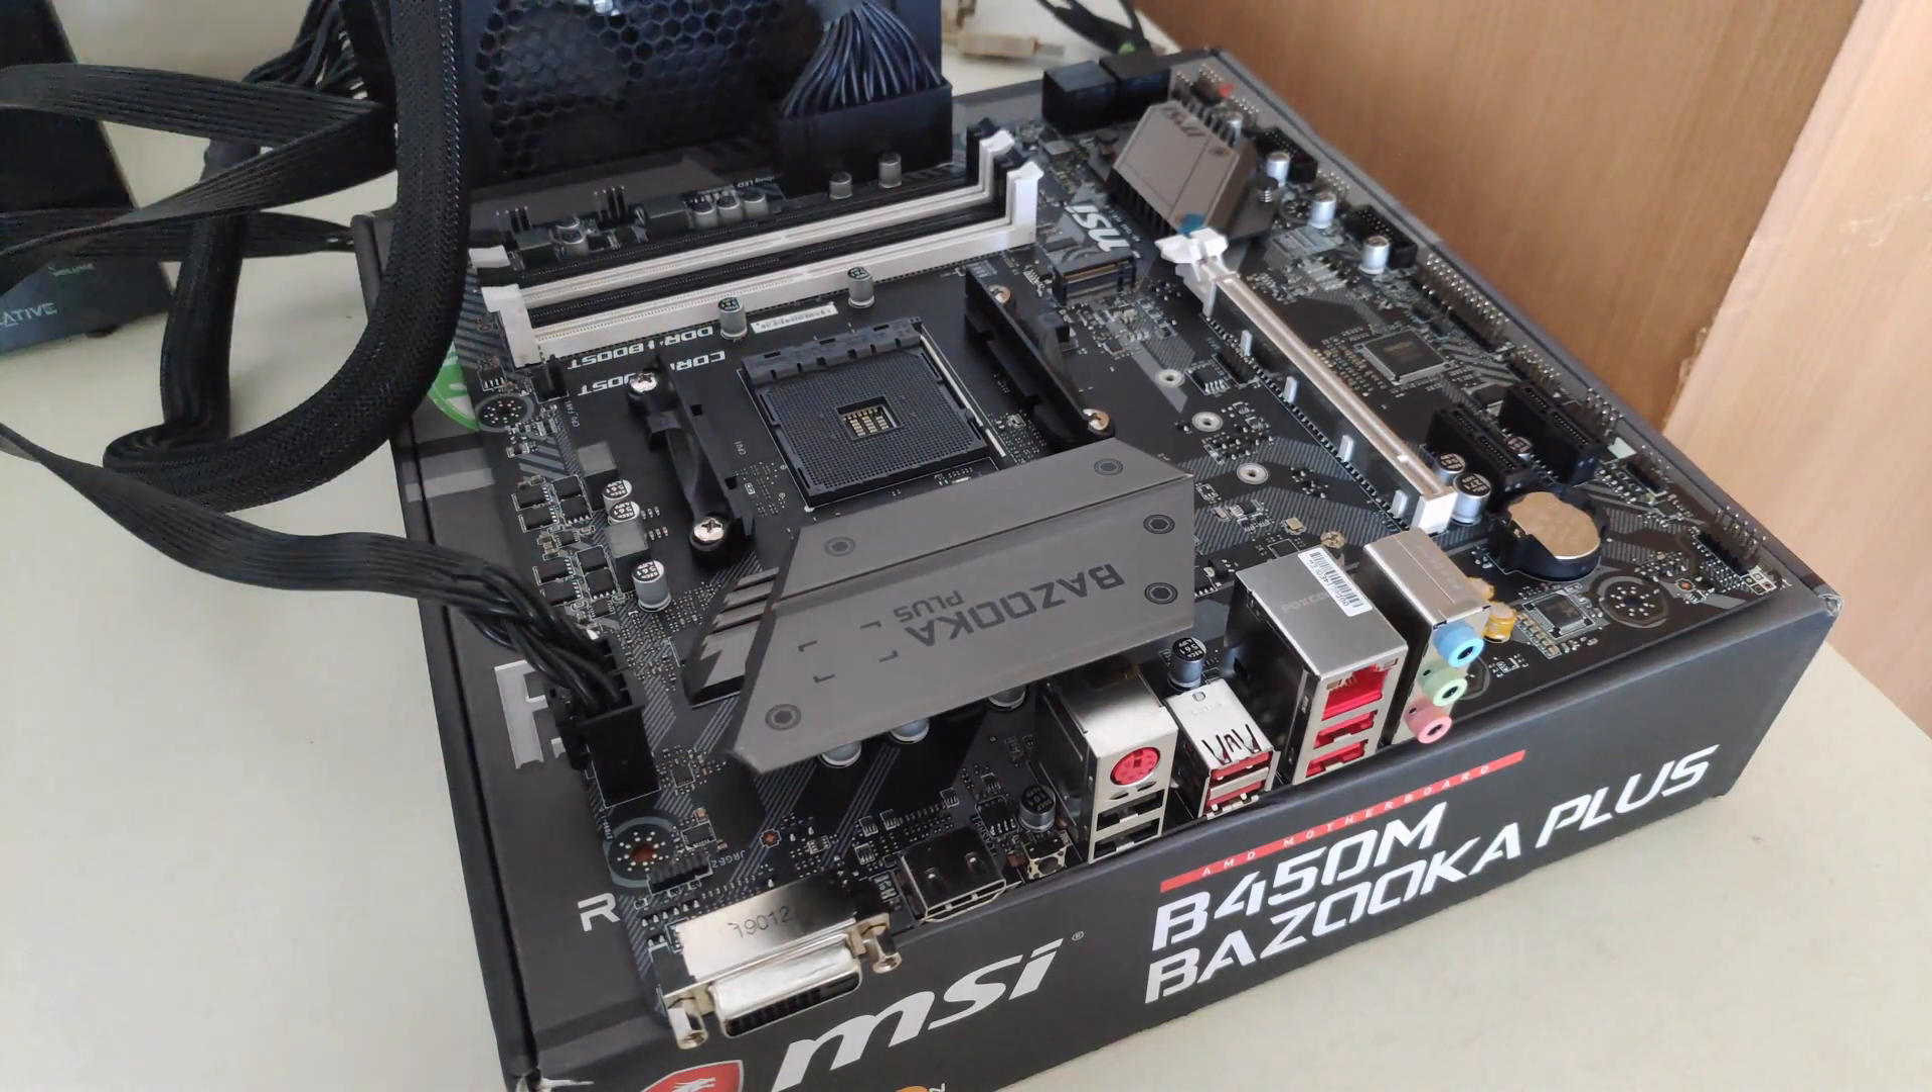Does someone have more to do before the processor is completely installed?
Yes.